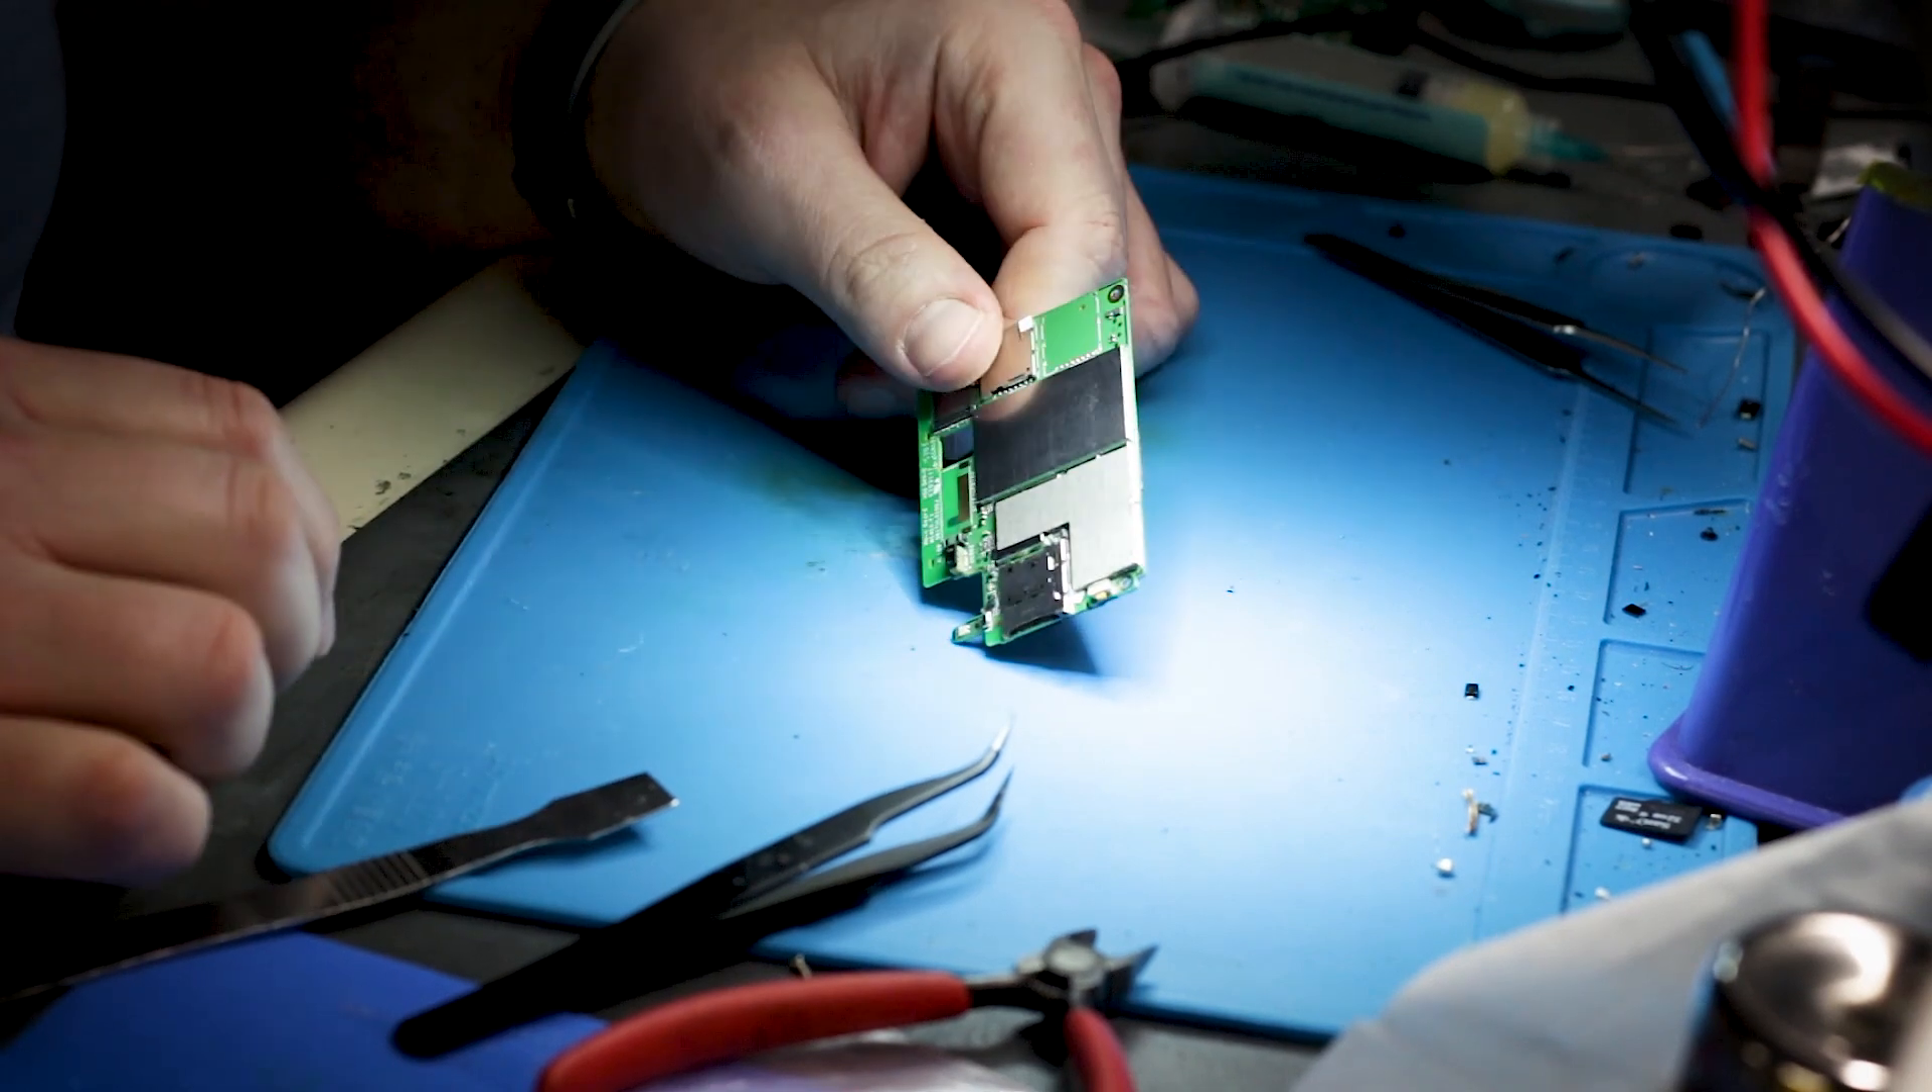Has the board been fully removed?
Yes.